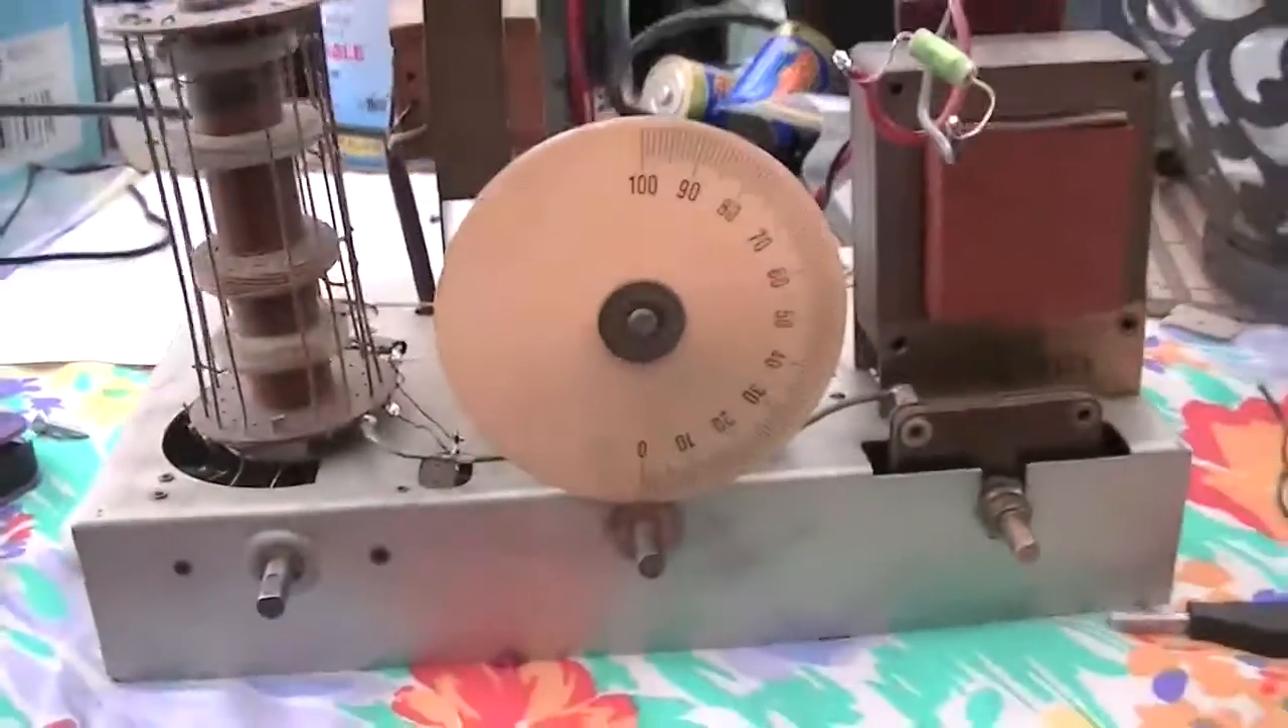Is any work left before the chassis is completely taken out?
No.